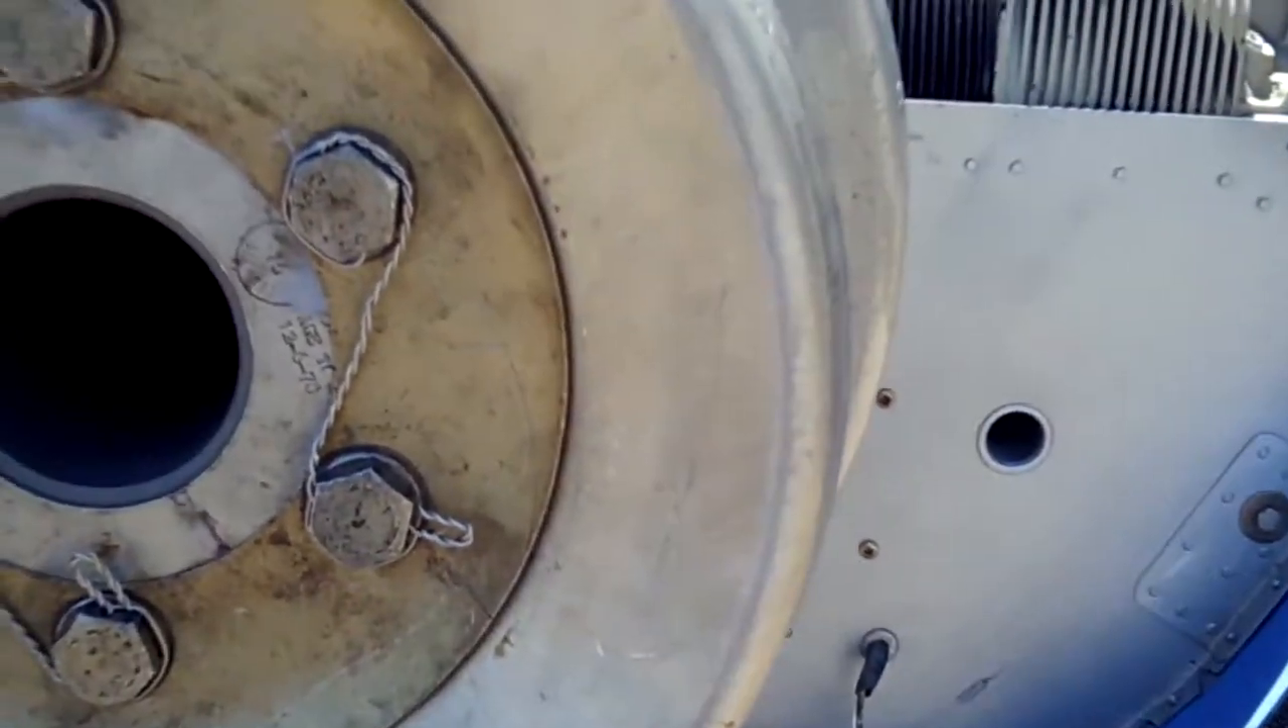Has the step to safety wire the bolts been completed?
Yes.